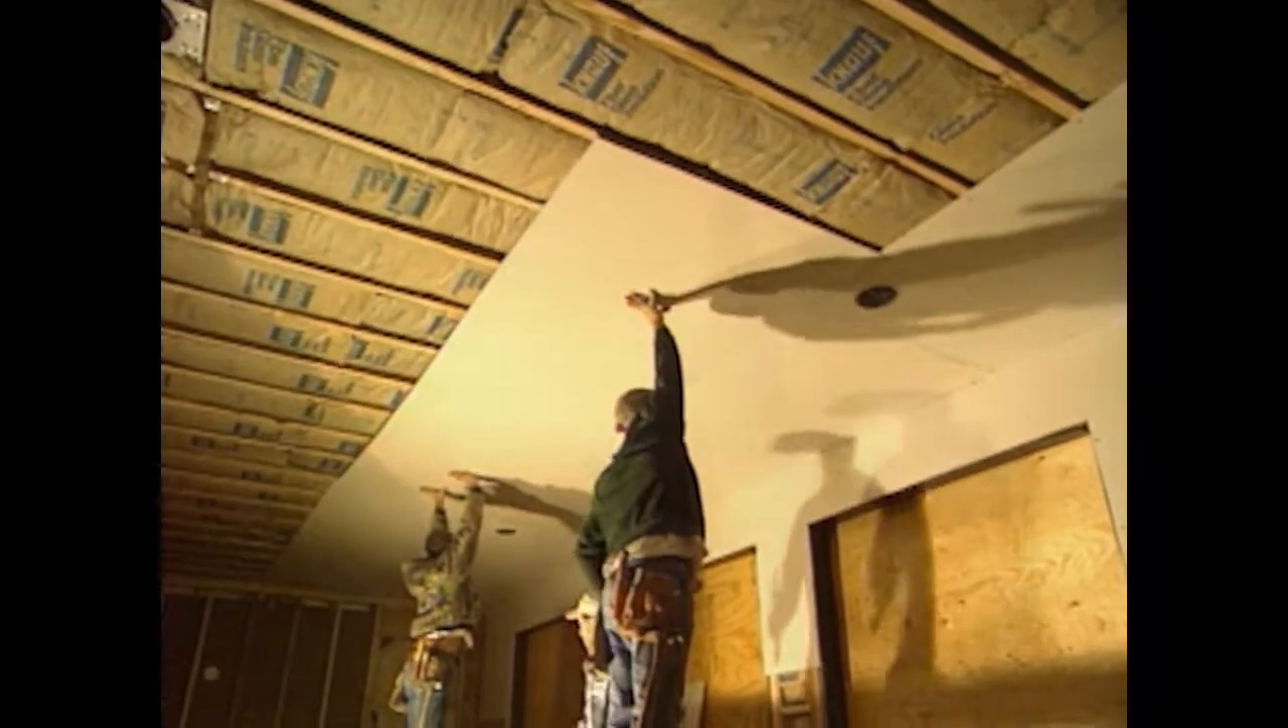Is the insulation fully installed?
Yes.